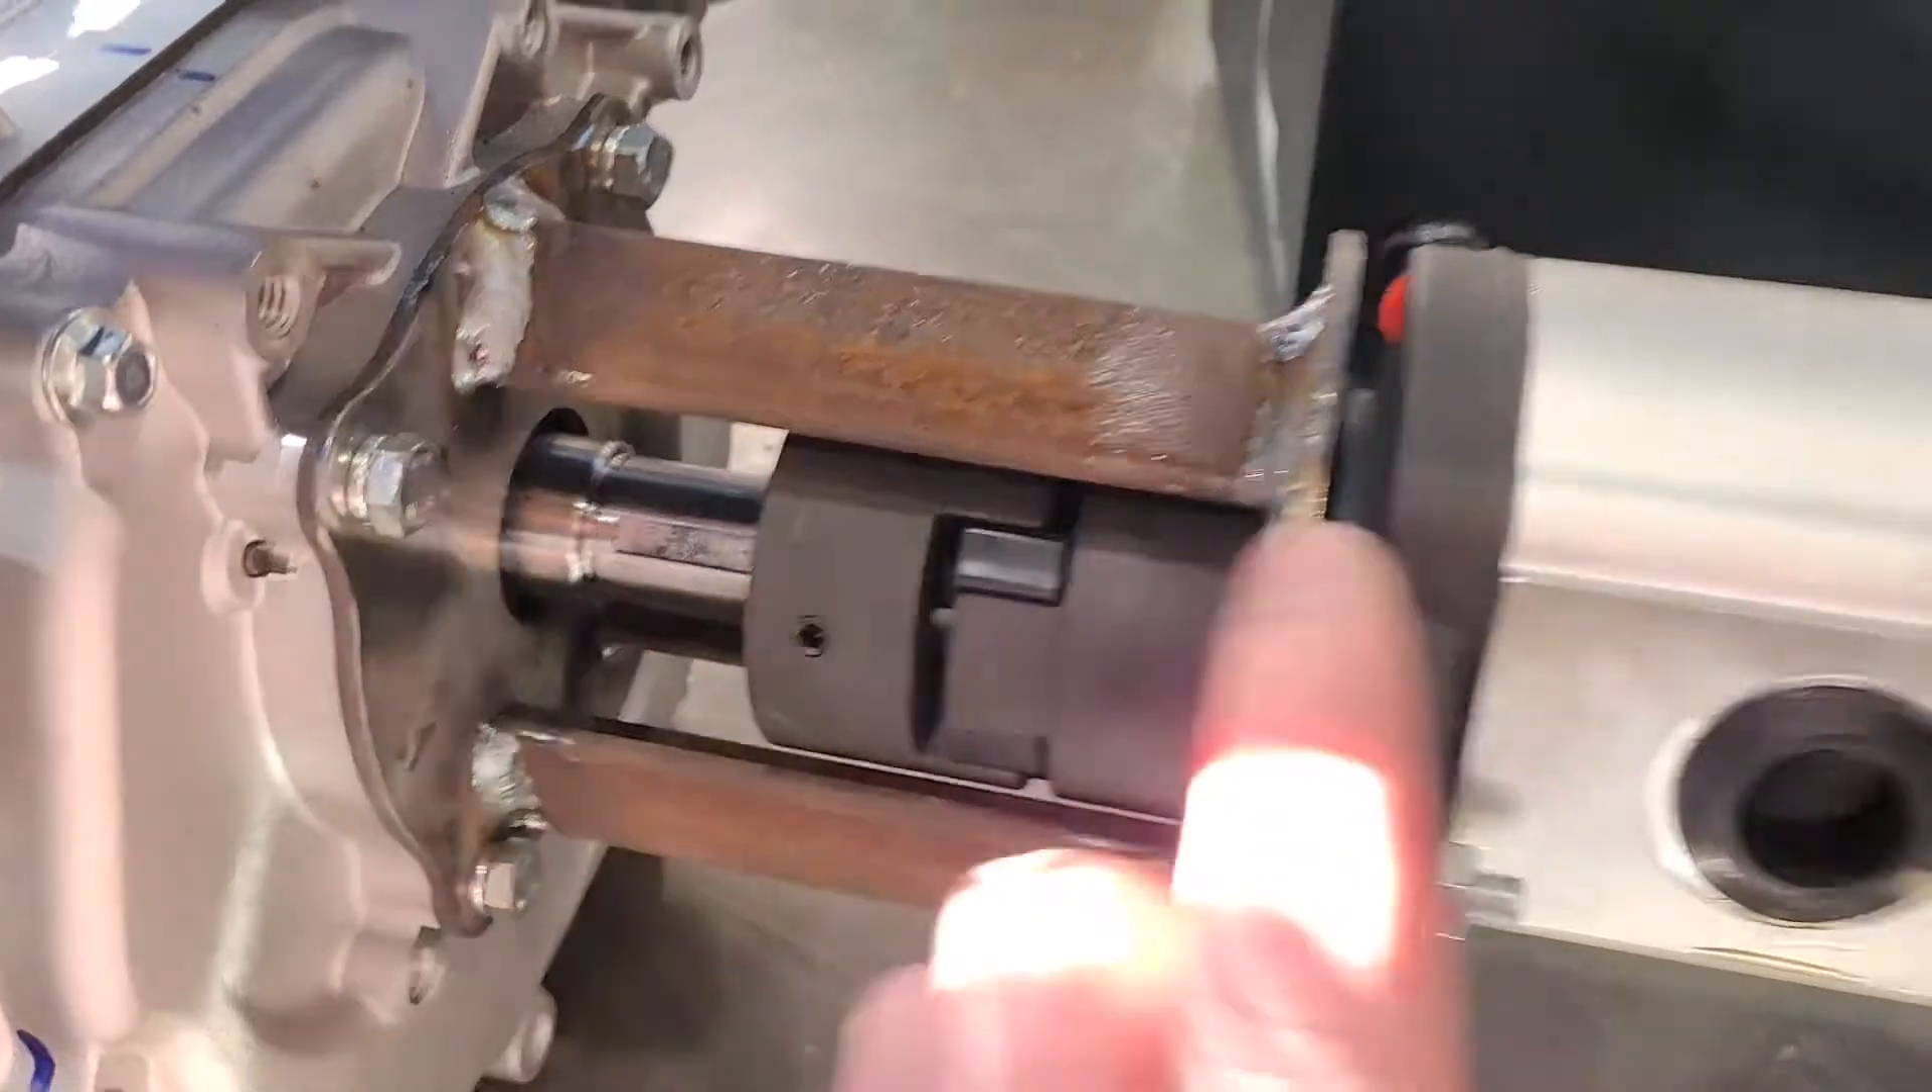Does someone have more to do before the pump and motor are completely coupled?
No.